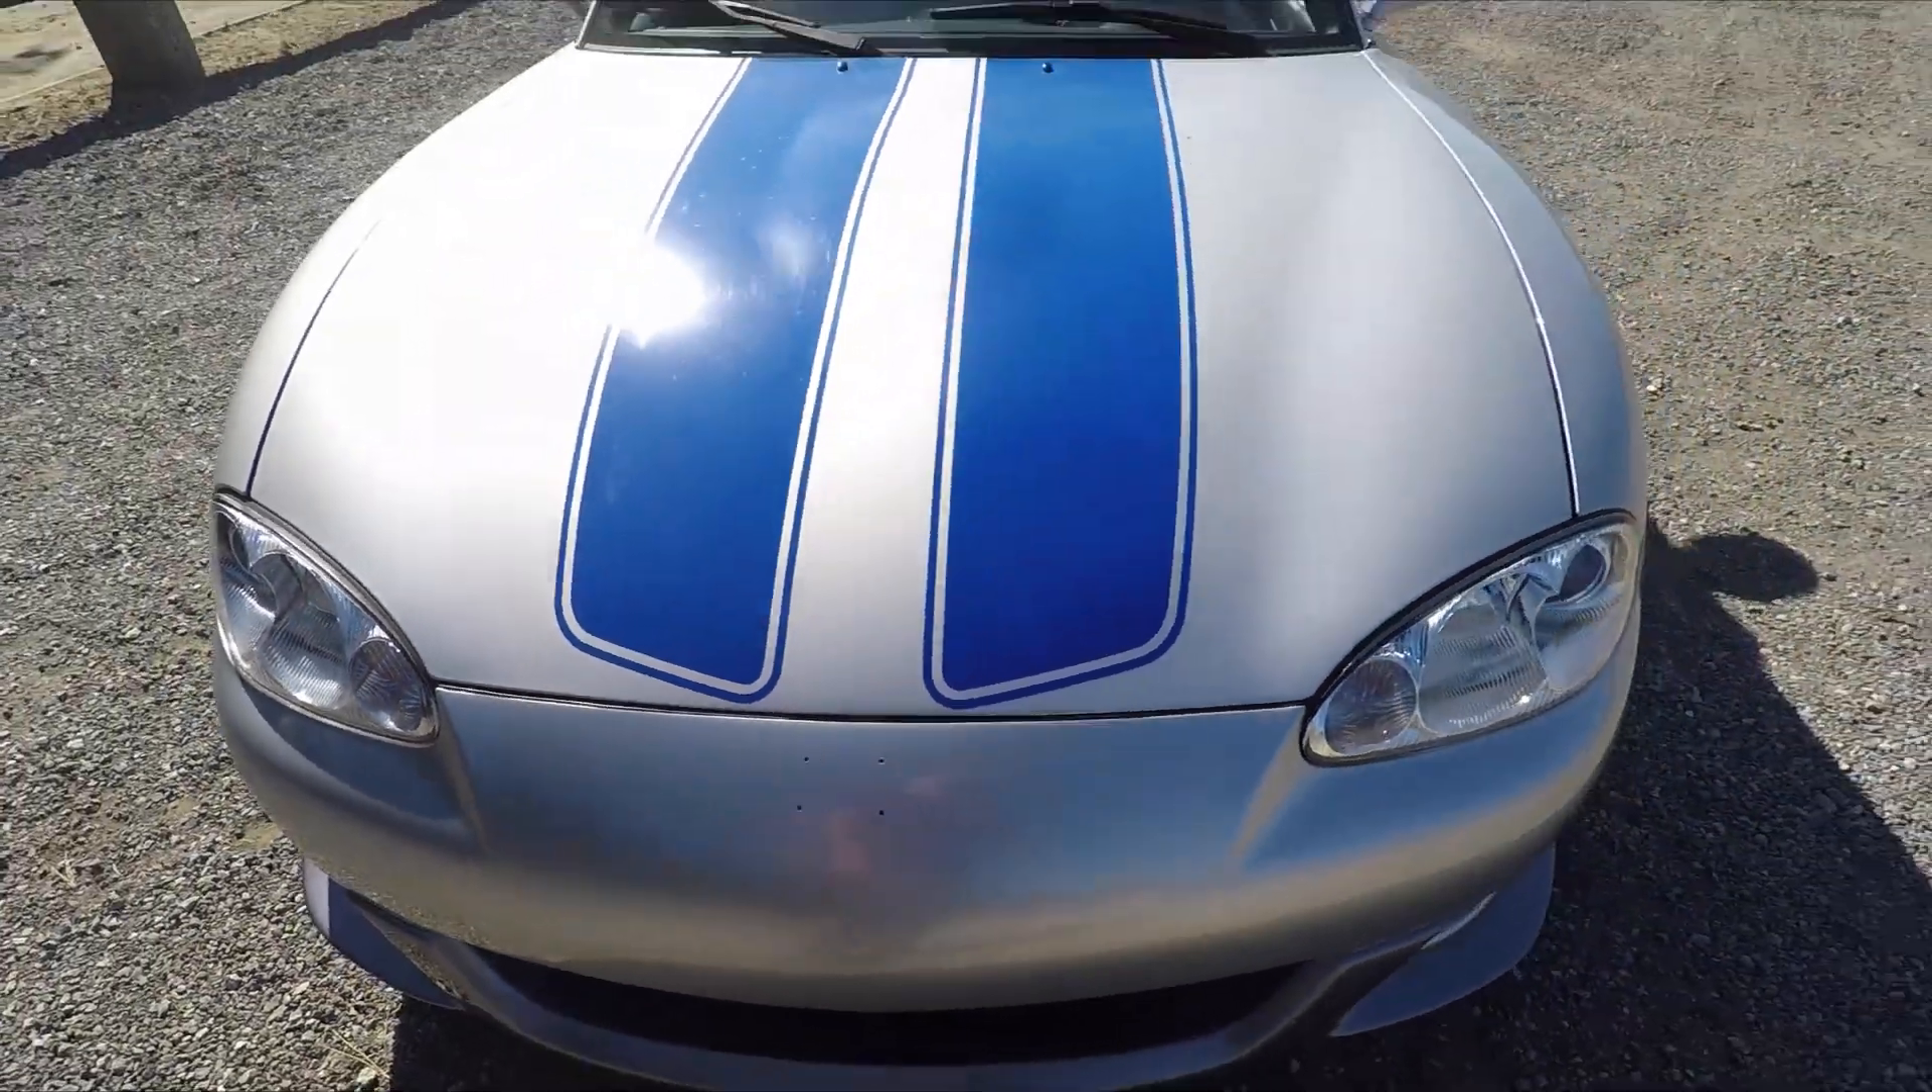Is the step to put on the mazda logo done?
No.